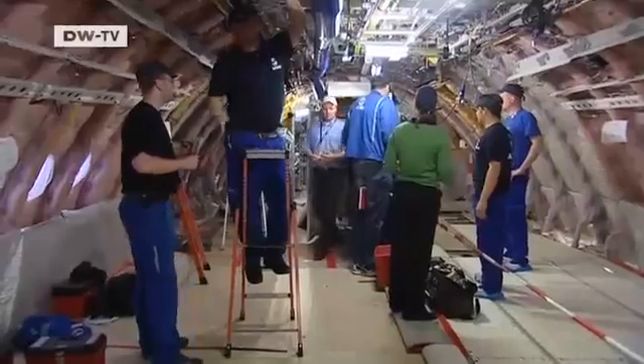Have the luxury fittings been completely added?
No.